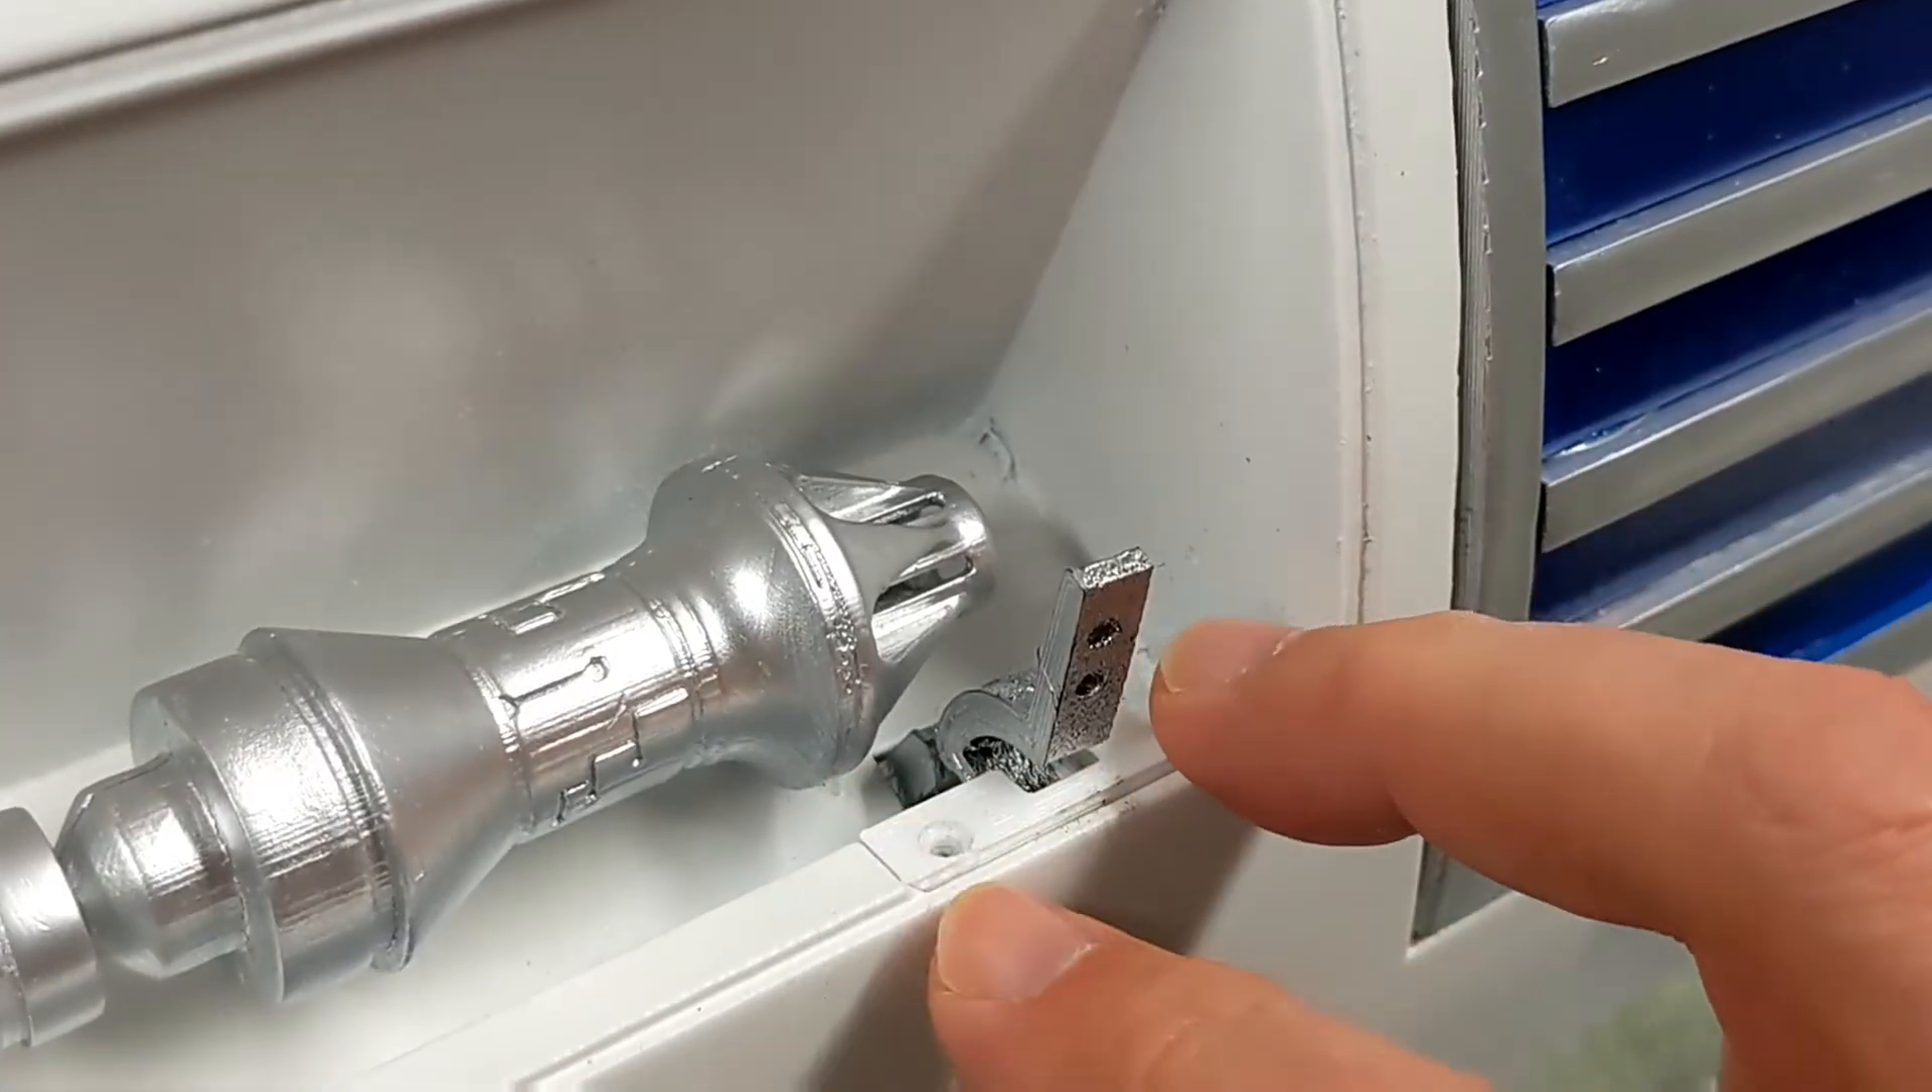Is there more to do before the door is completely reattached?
Yes.